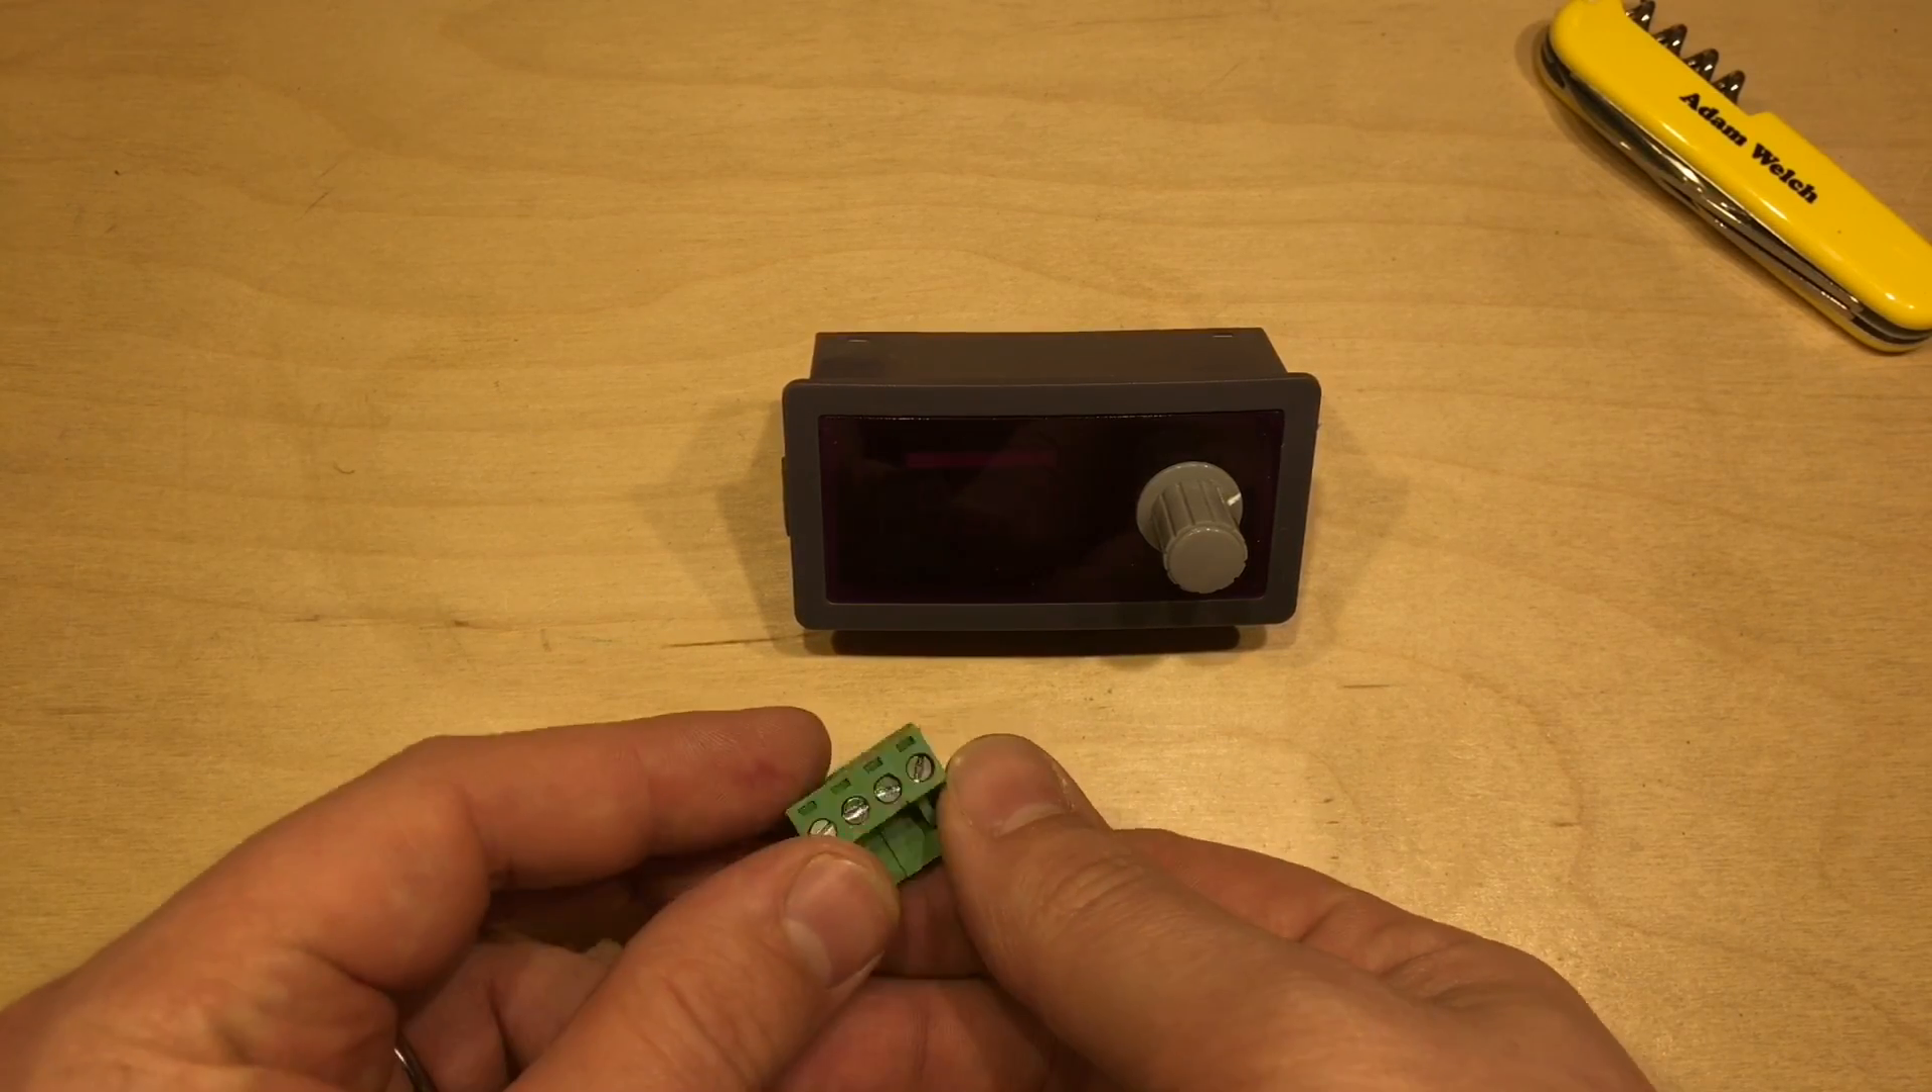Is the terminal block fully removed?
Yes.